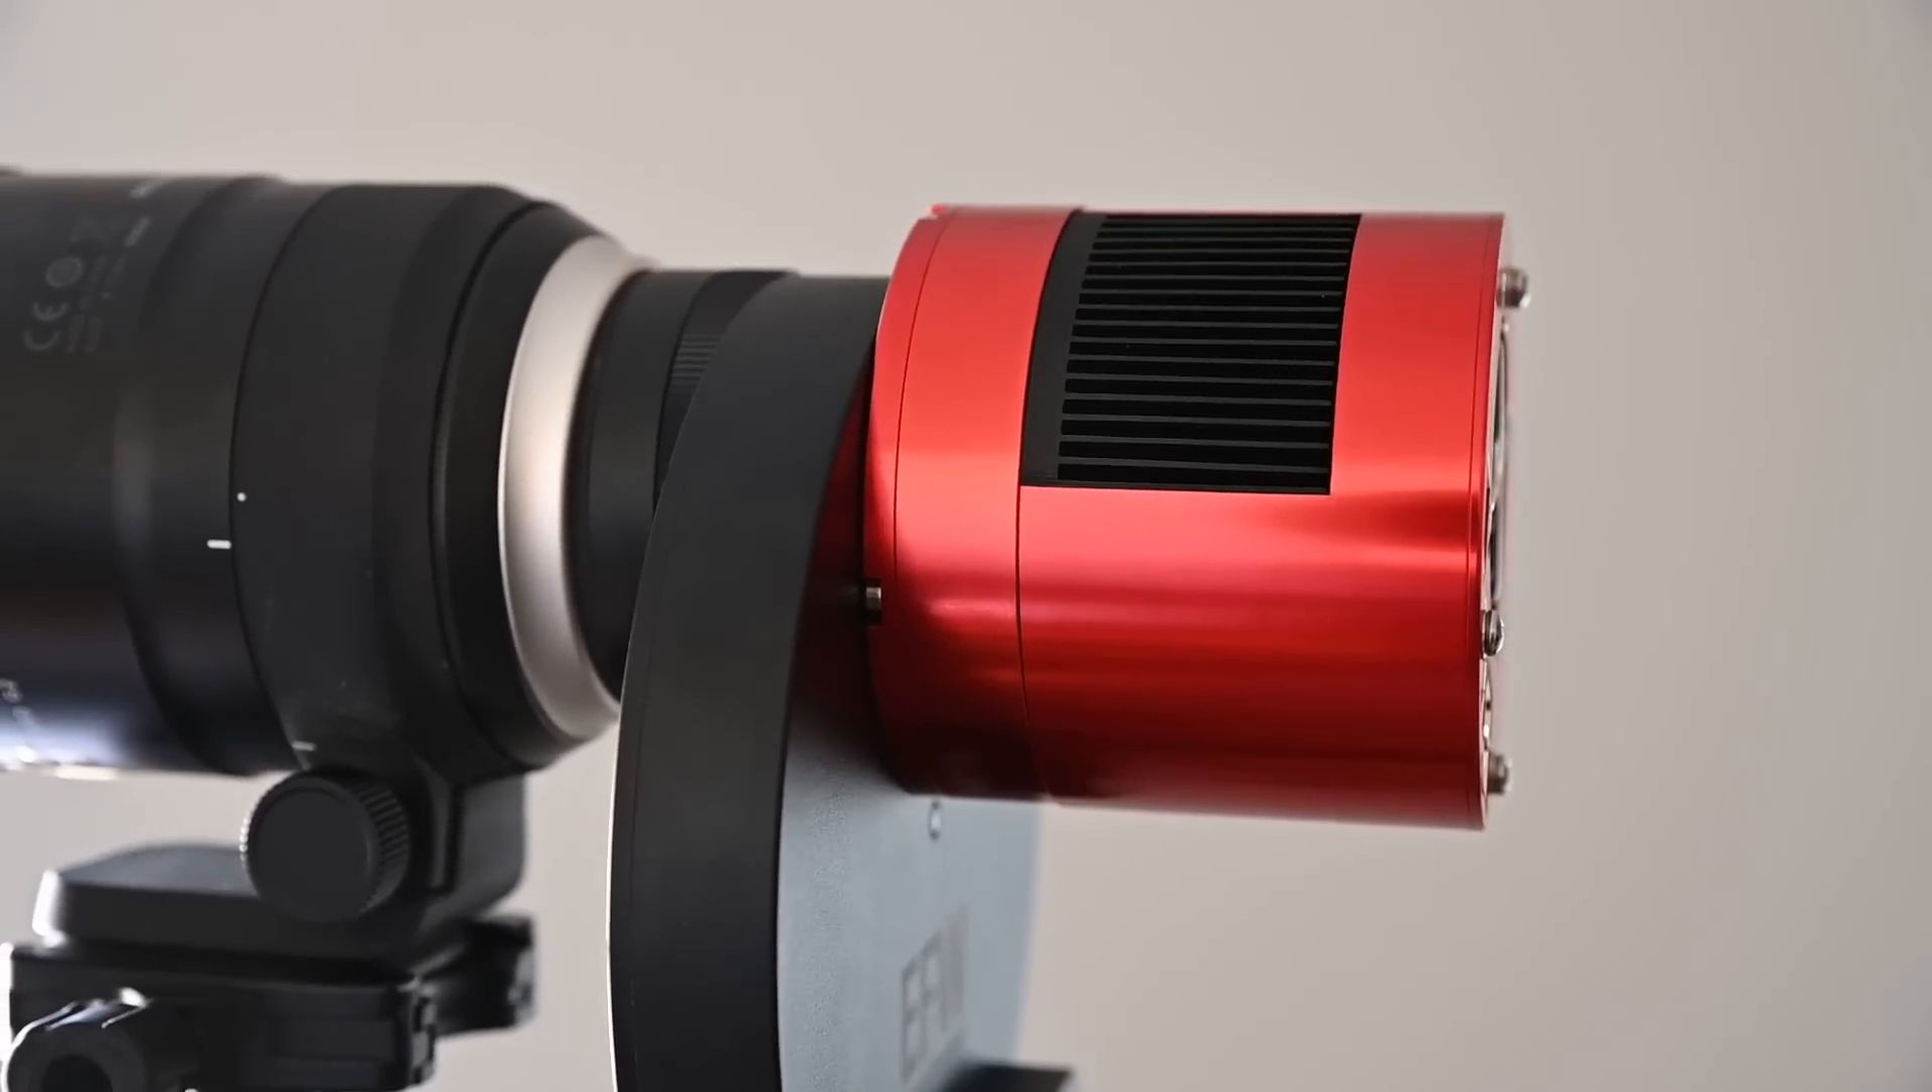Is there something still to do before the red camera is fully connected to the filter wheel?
No.